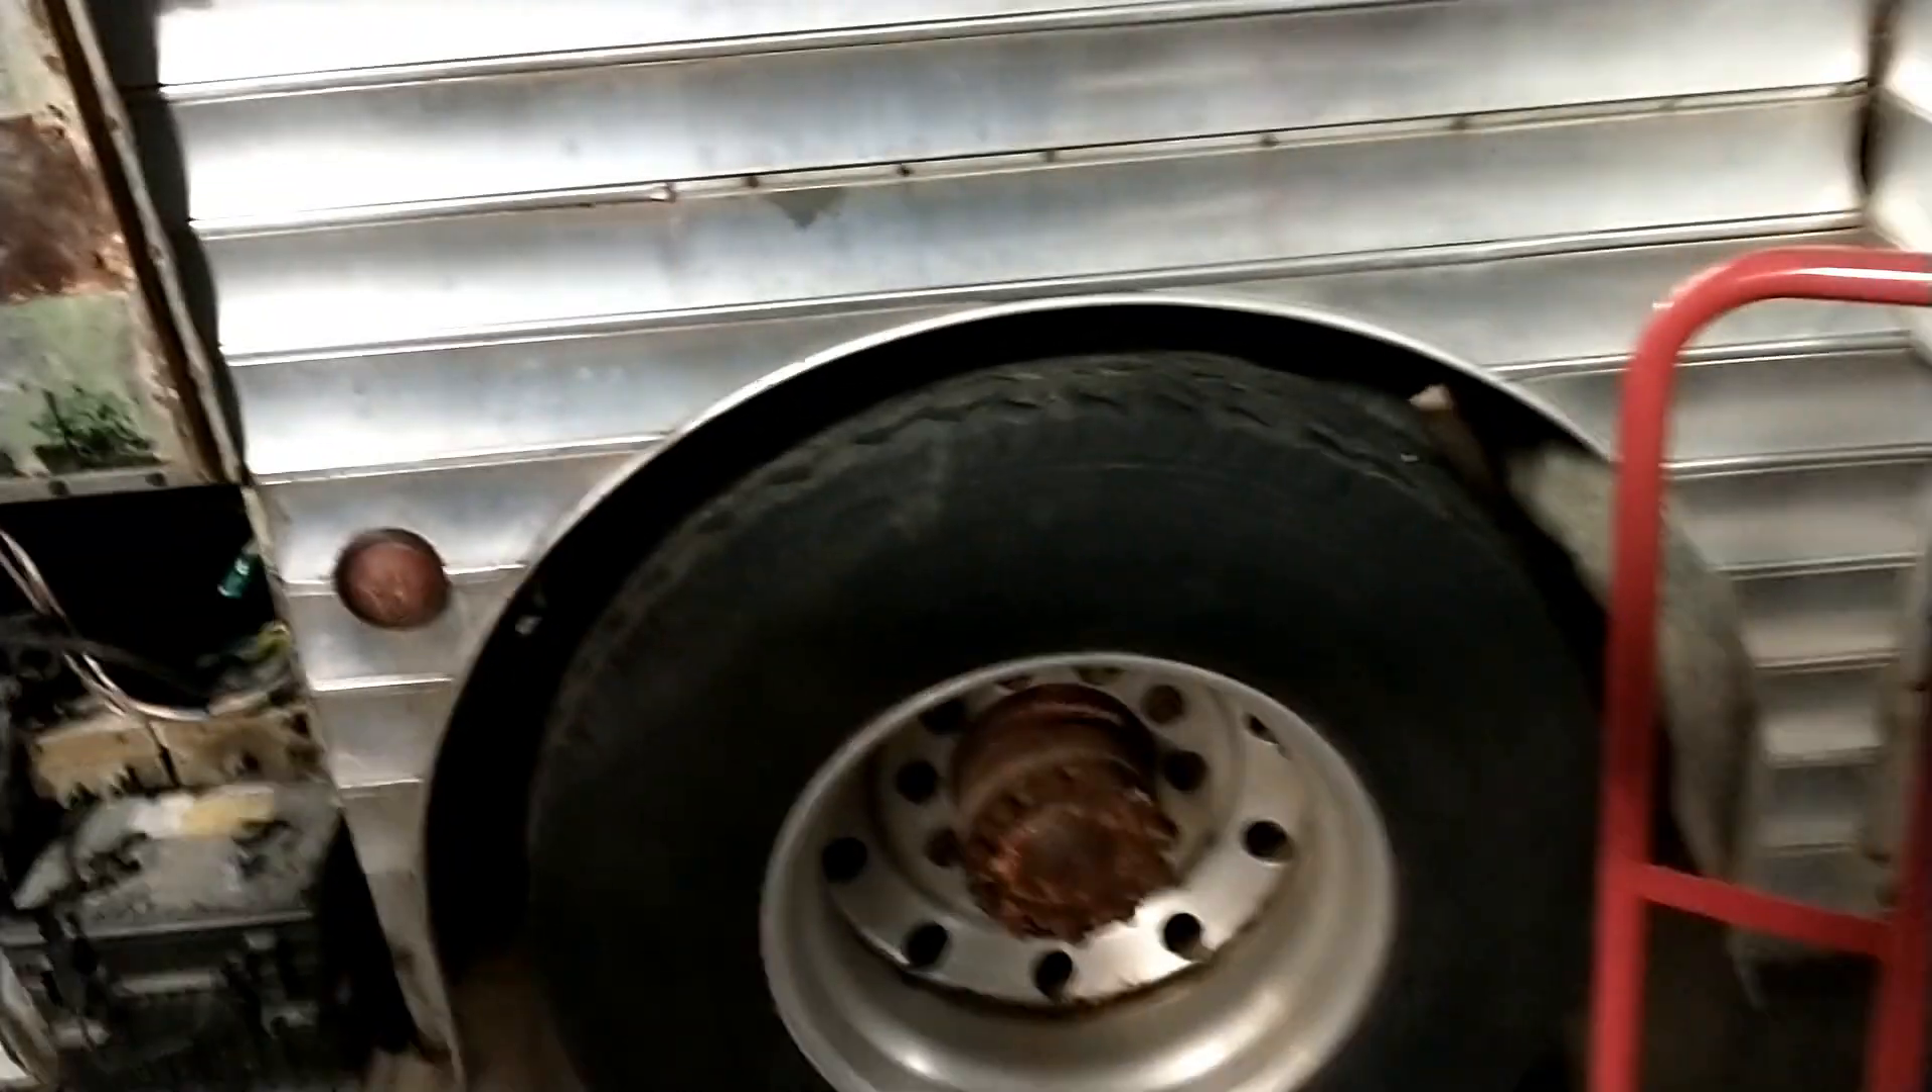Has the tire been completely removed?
No.